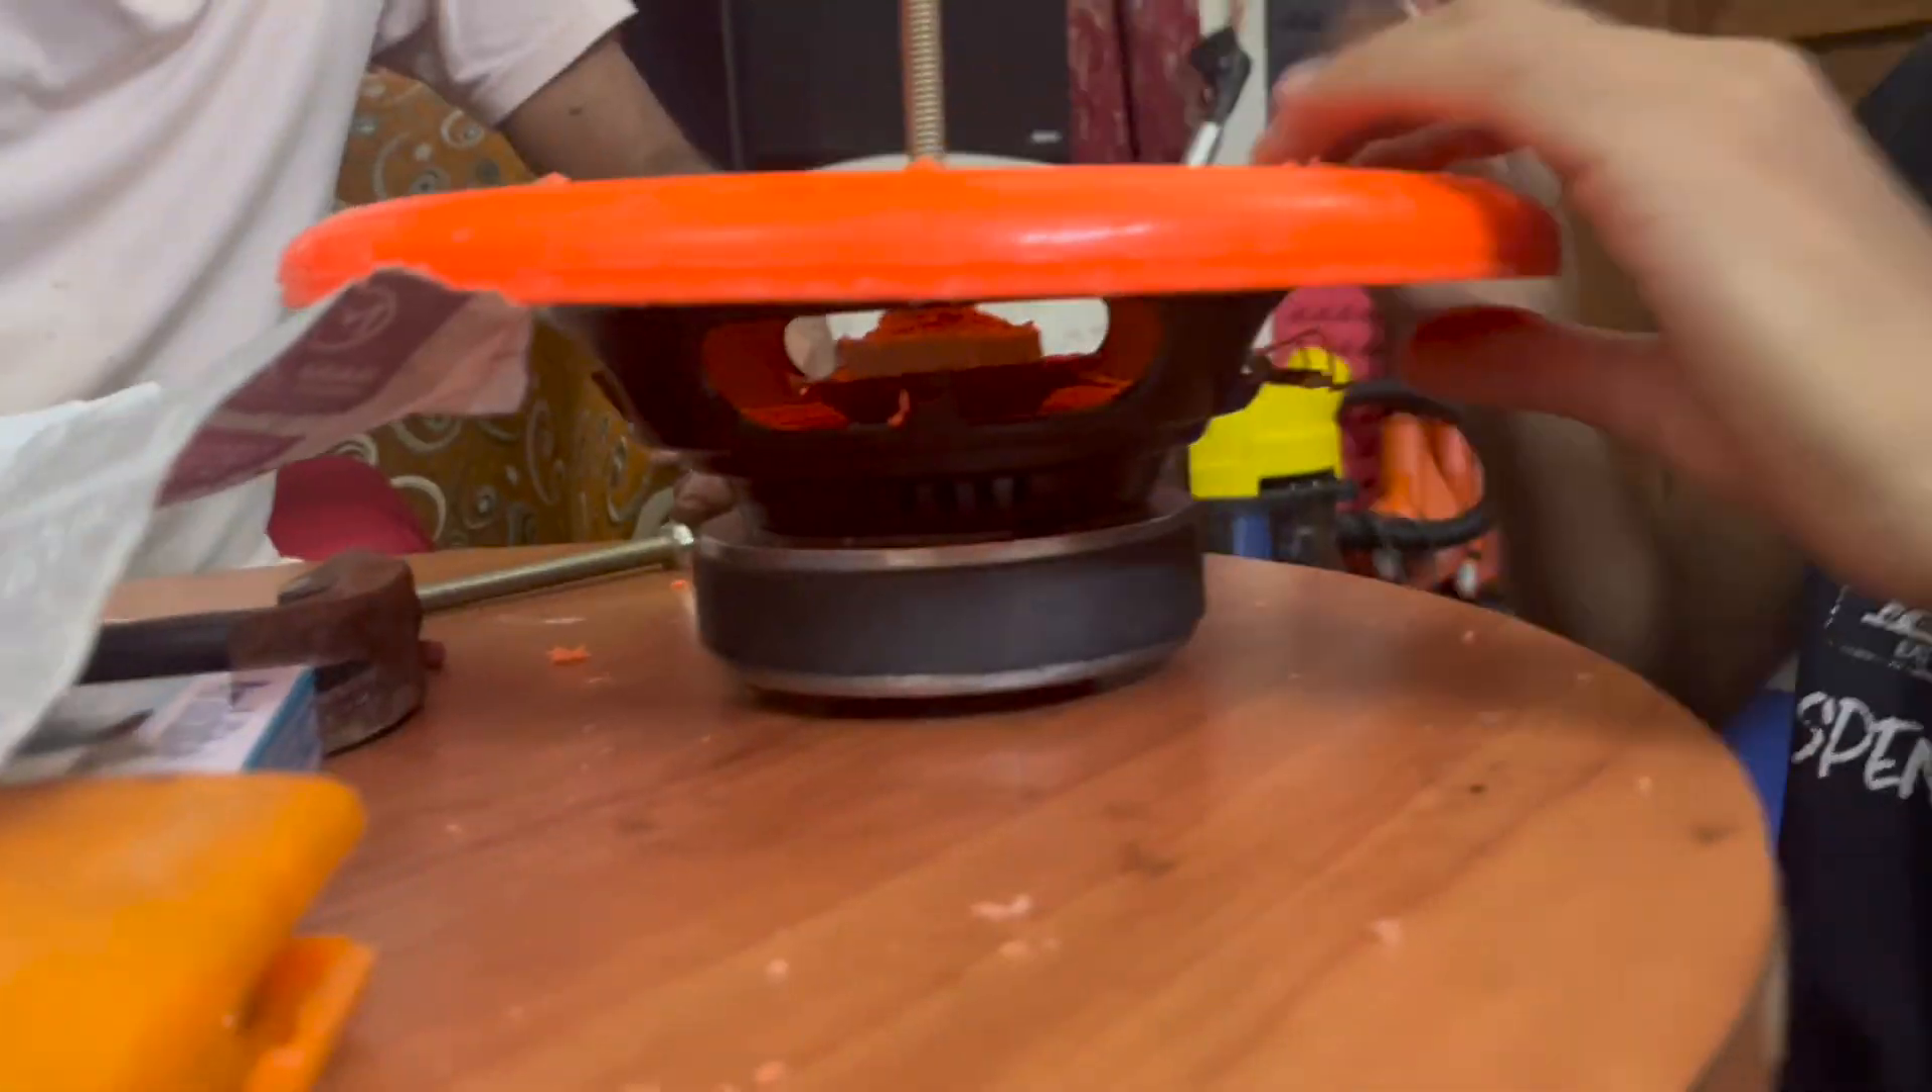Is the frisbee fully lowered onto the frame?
Yes.